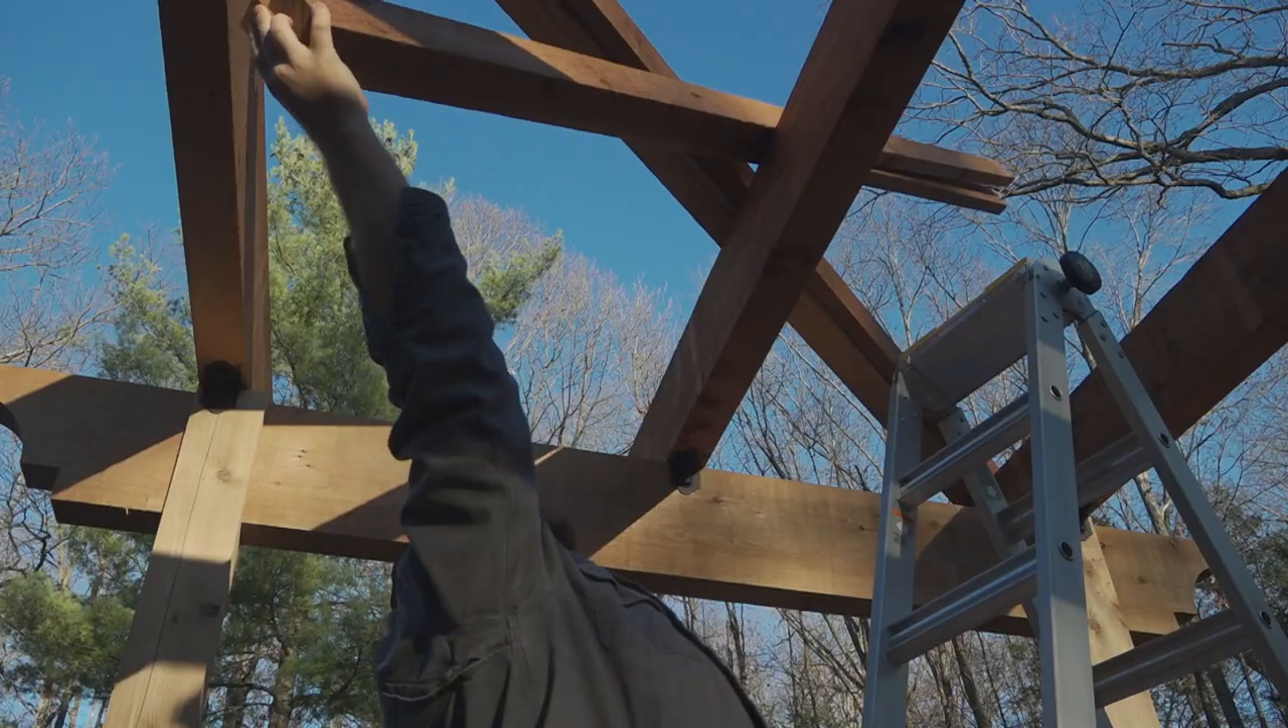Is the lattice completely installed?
No.